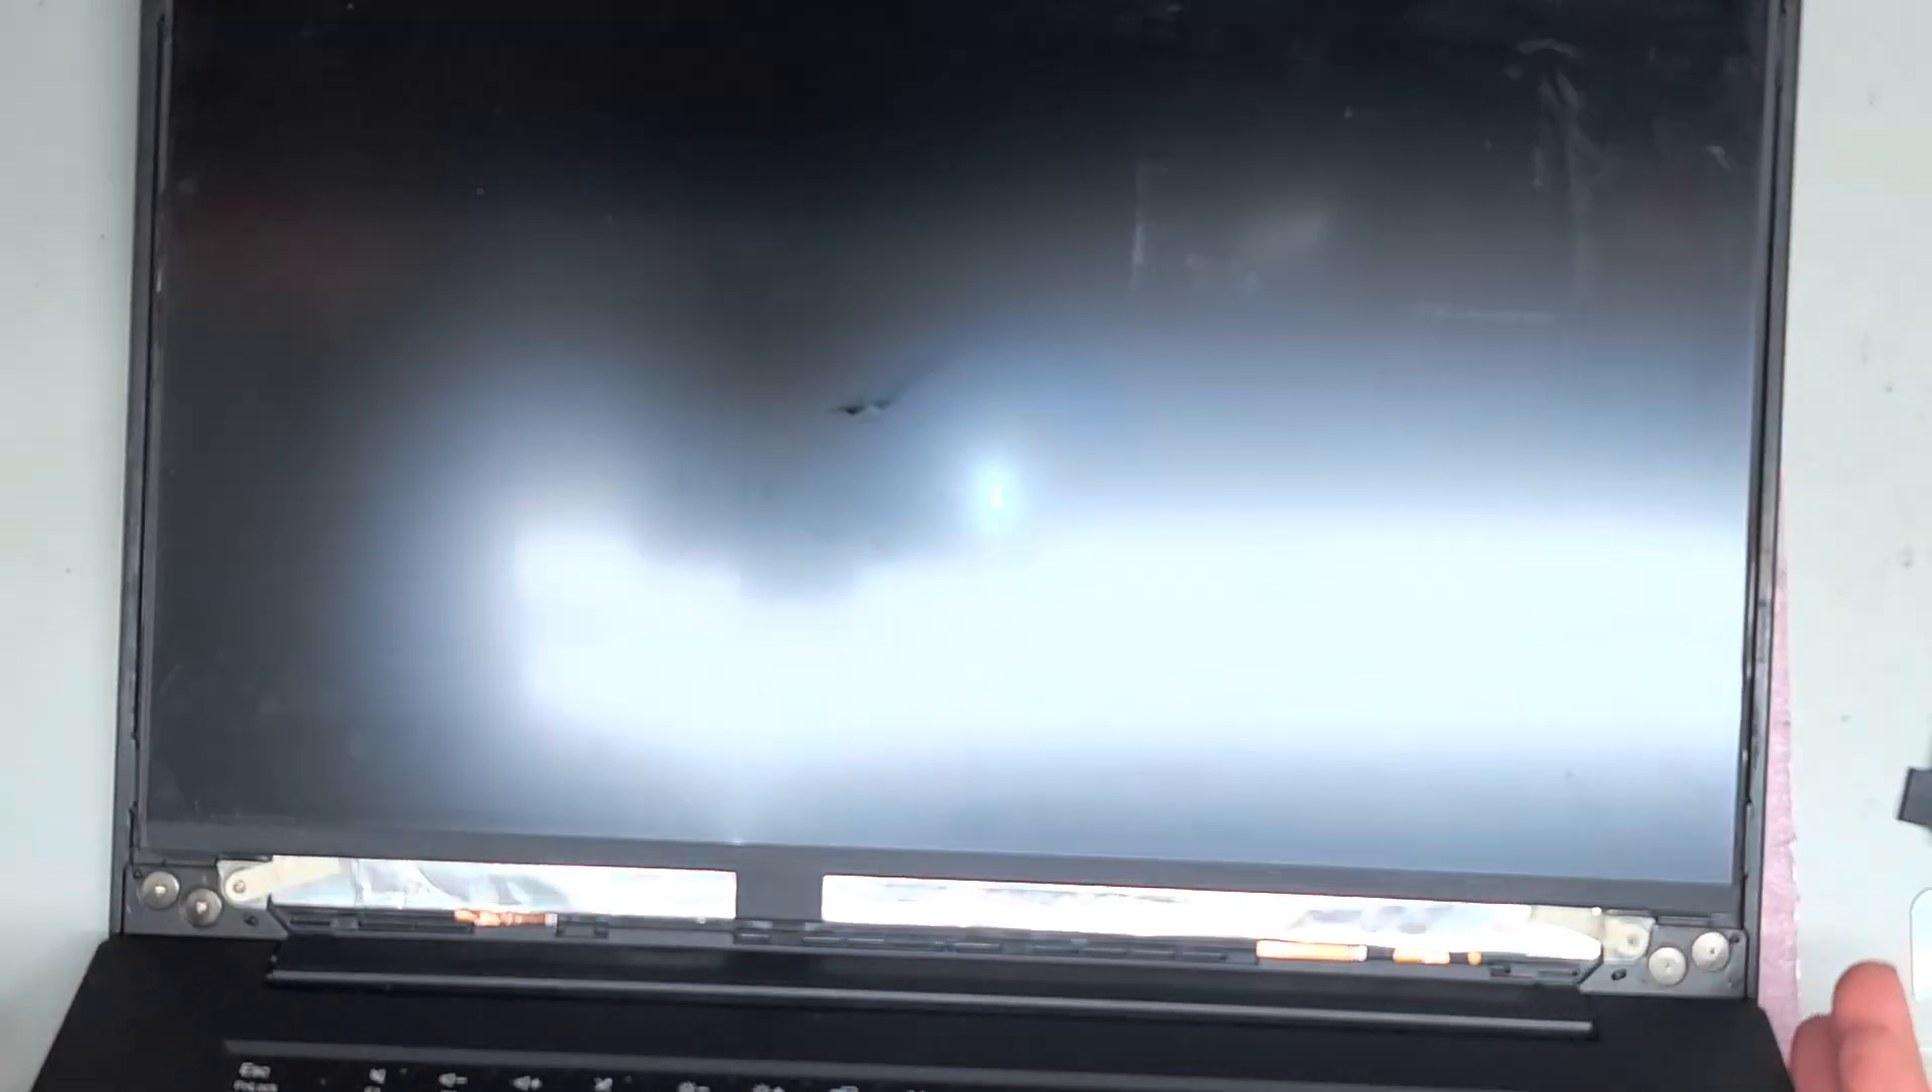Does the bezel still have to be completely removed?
No.